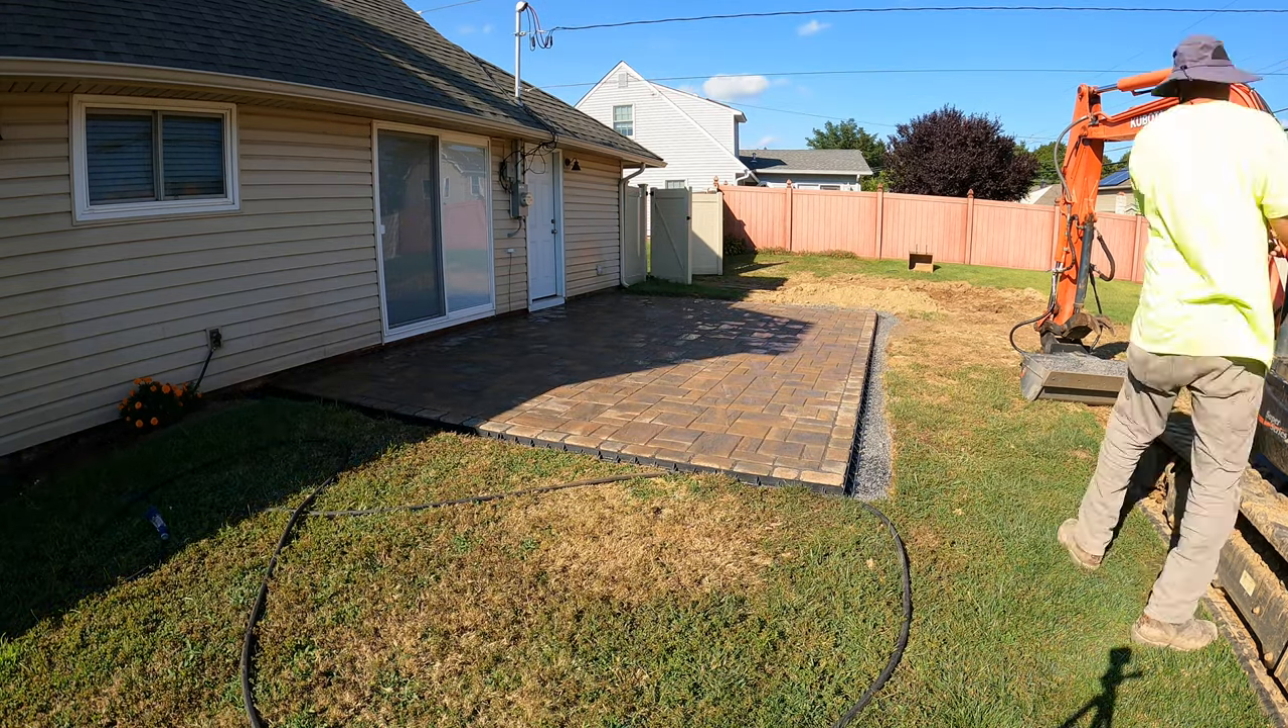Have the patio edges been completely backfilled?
No.